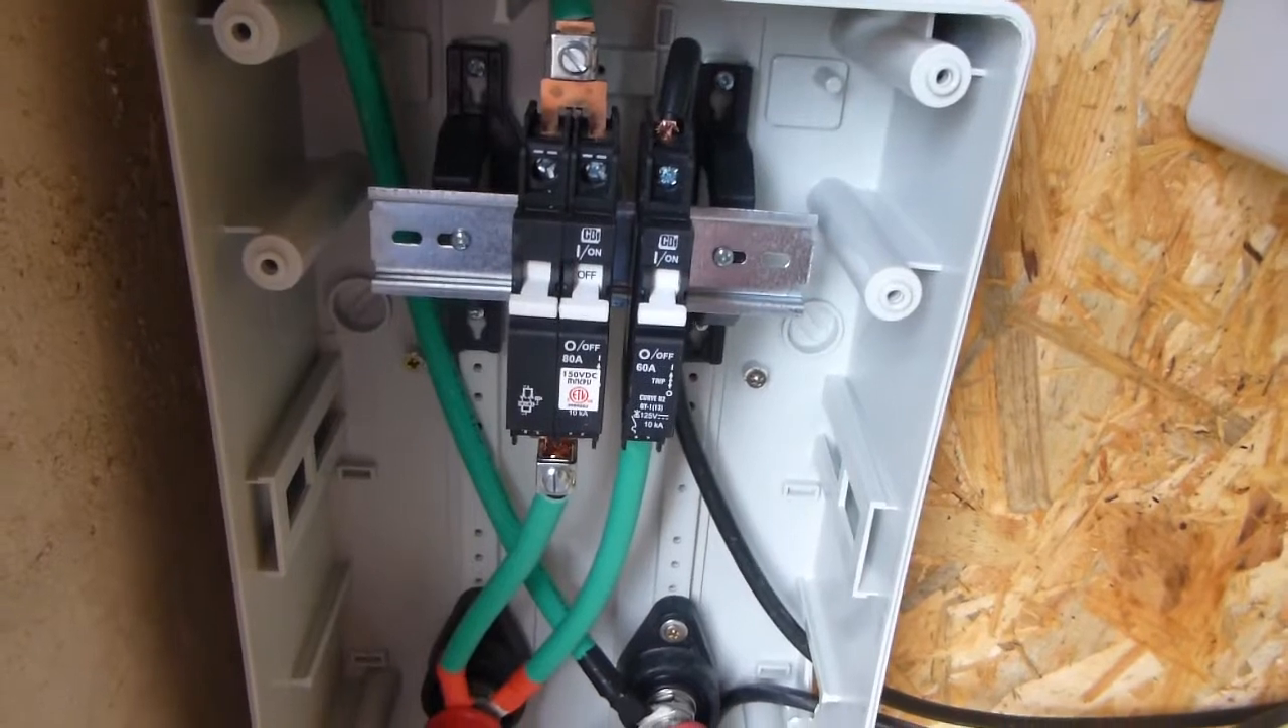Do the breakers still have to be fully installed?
No.